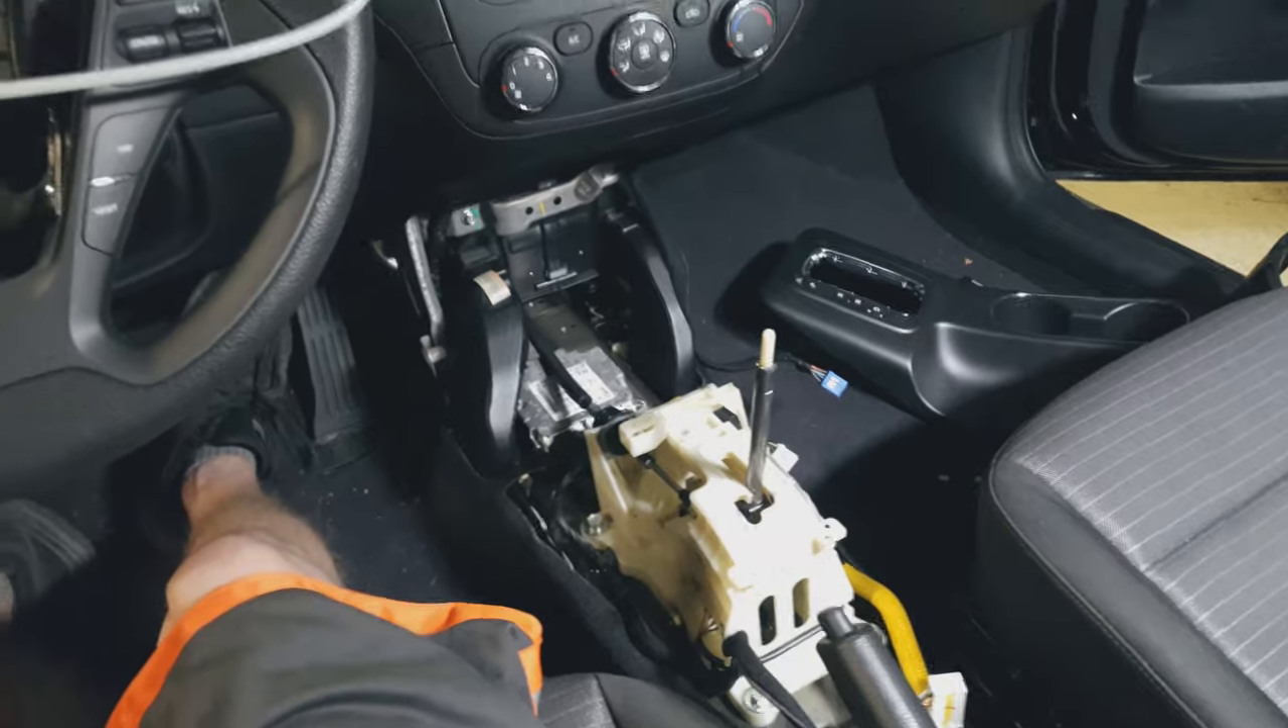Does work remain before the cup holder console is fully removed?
No.